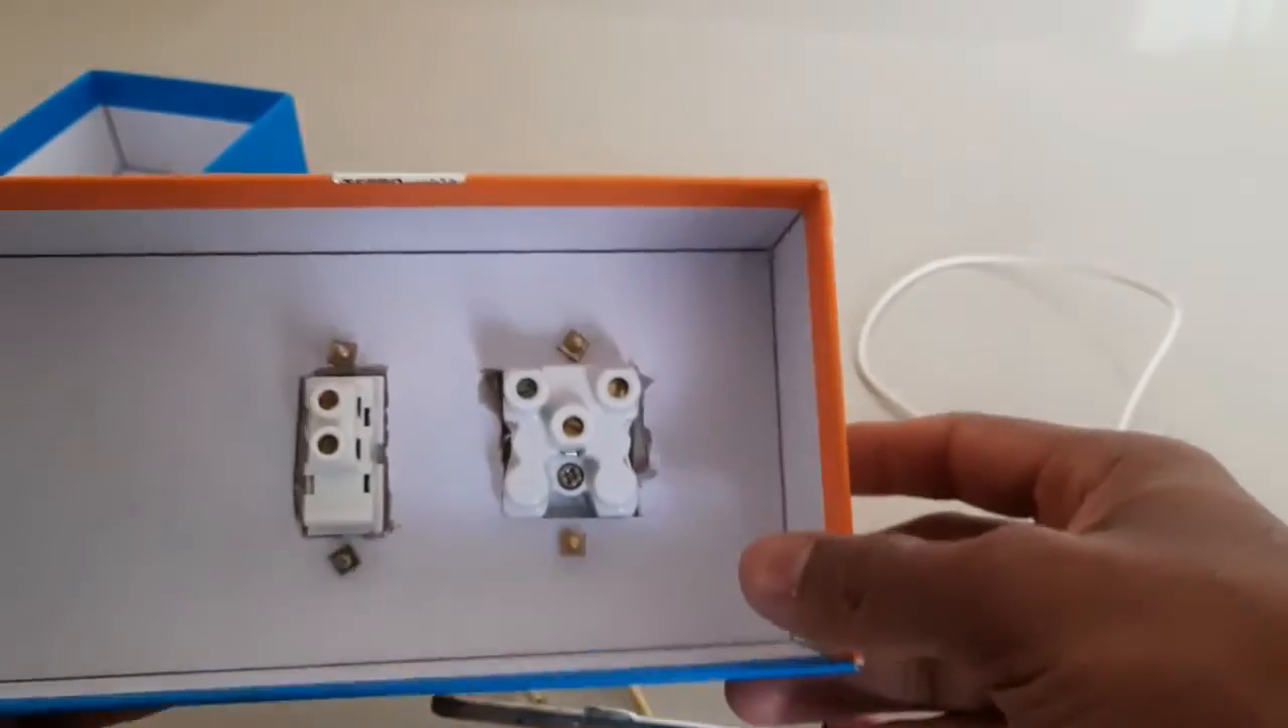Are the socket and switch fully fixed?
Yes.